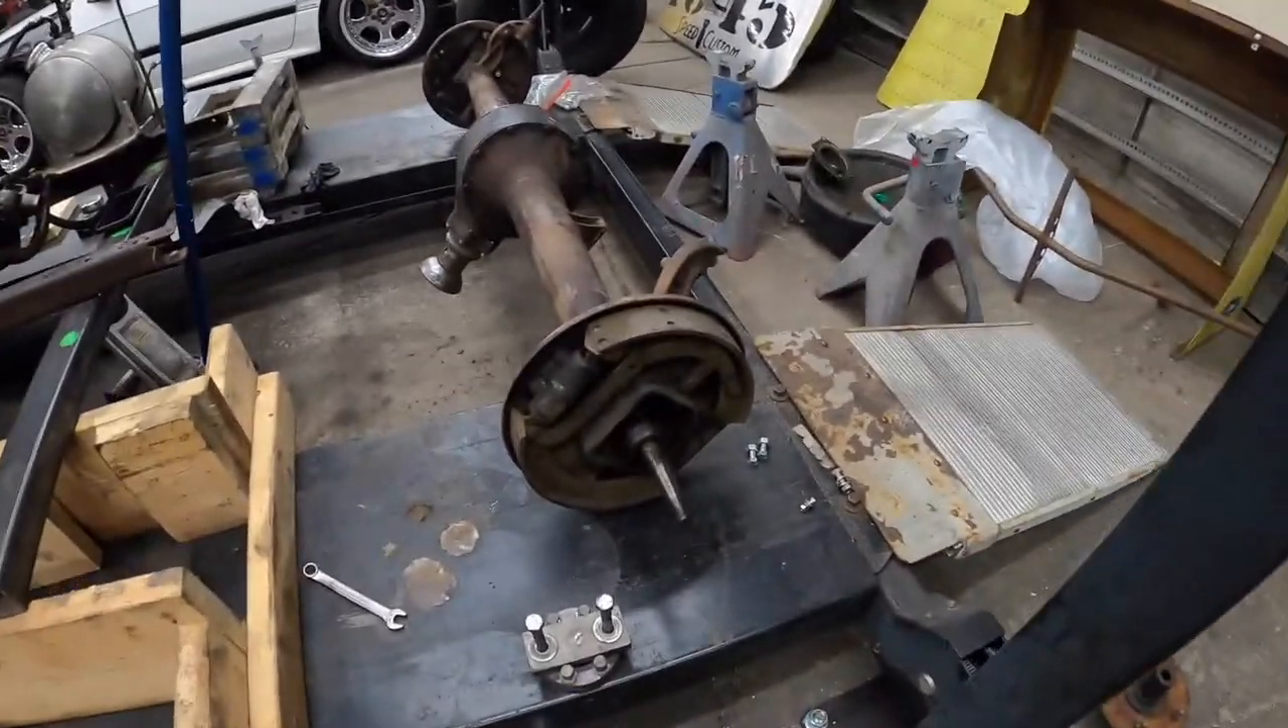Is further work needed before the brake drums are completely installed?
Yes.